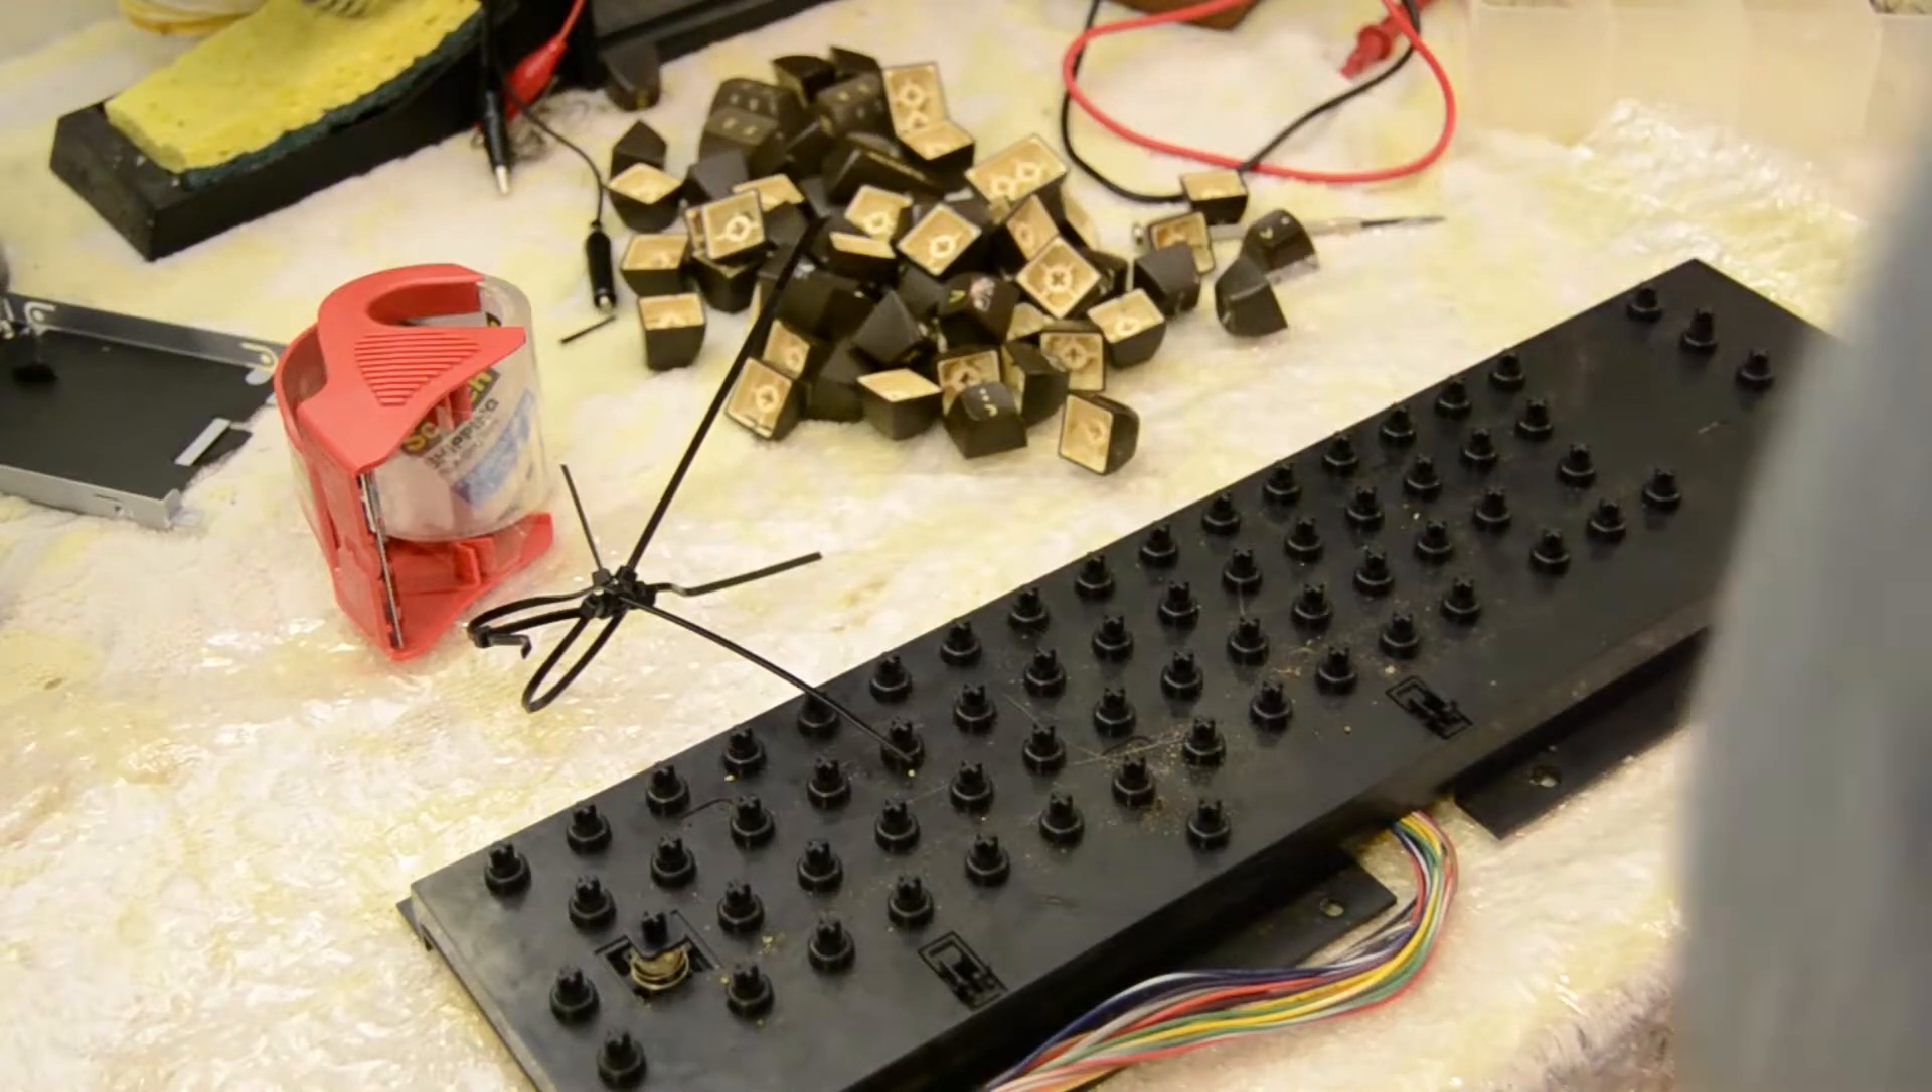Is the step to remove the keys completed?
Yes.